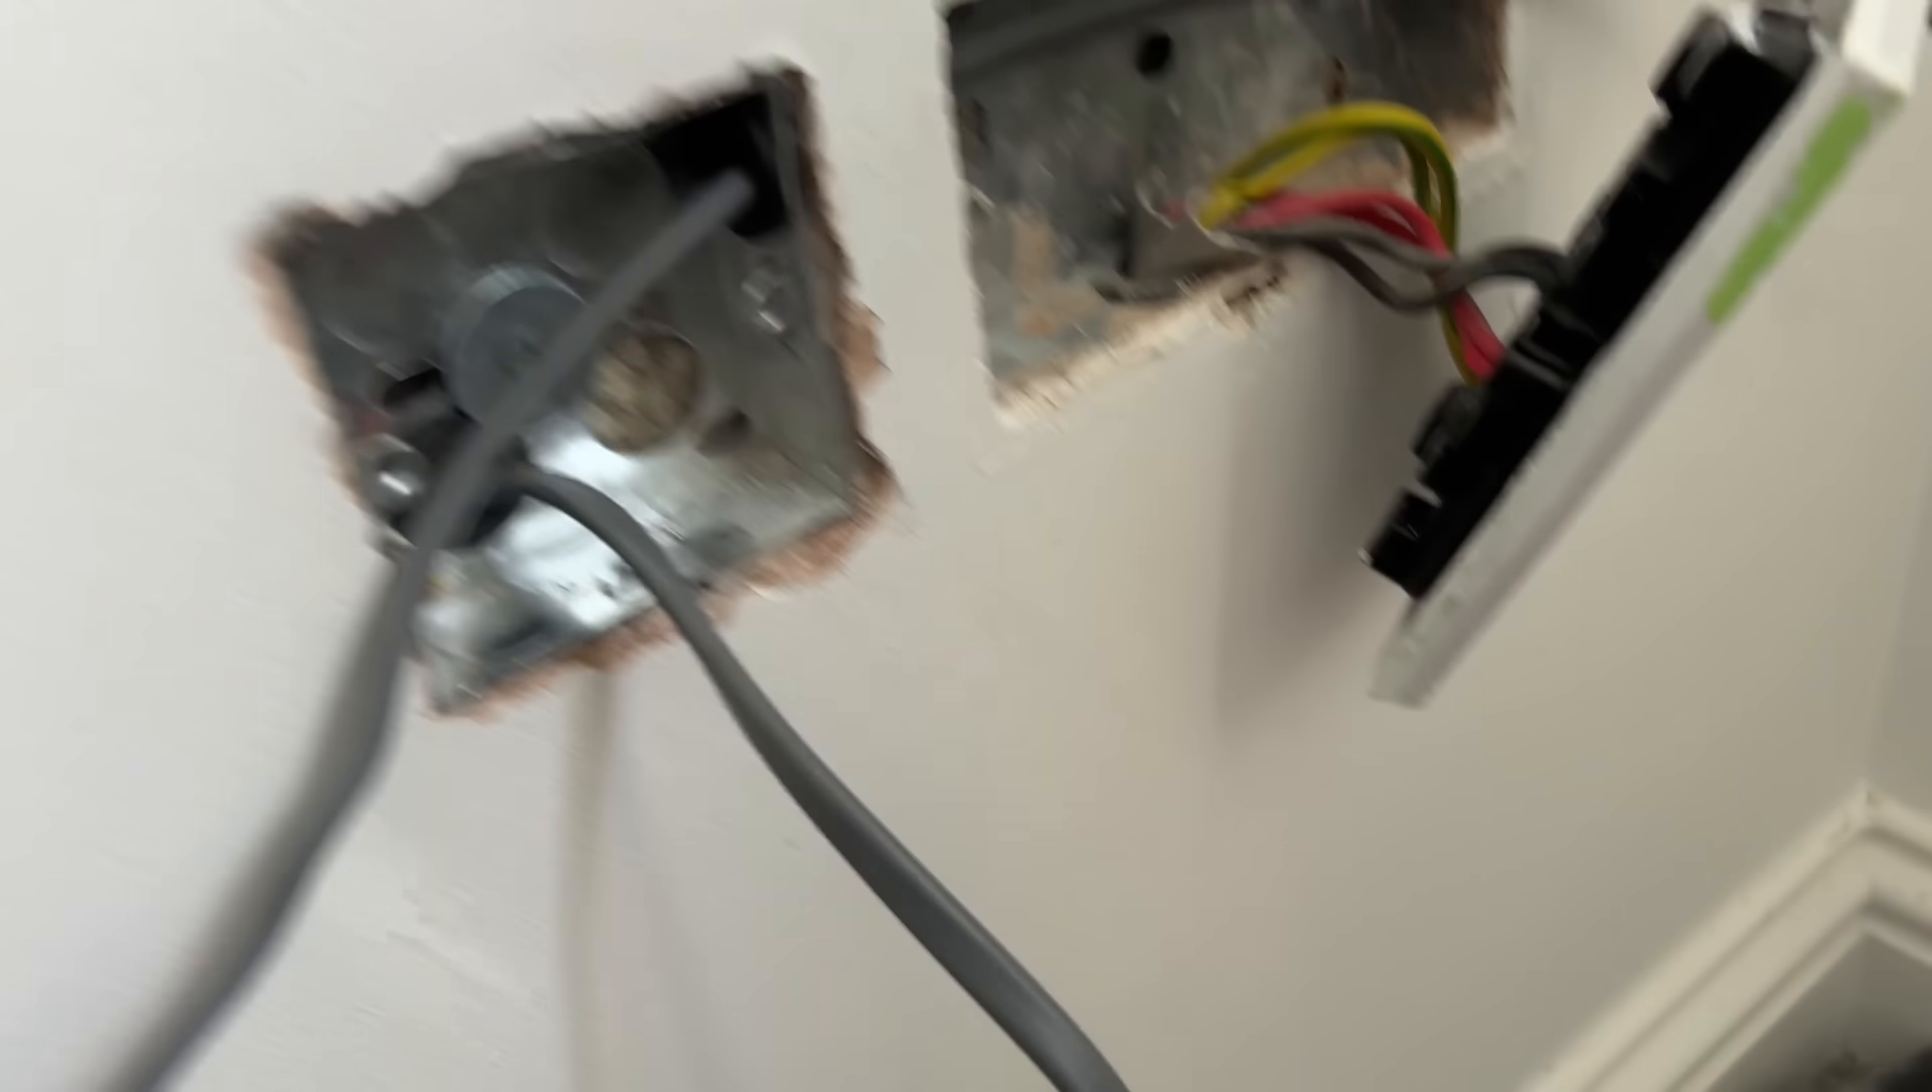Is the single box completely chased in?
Yes.